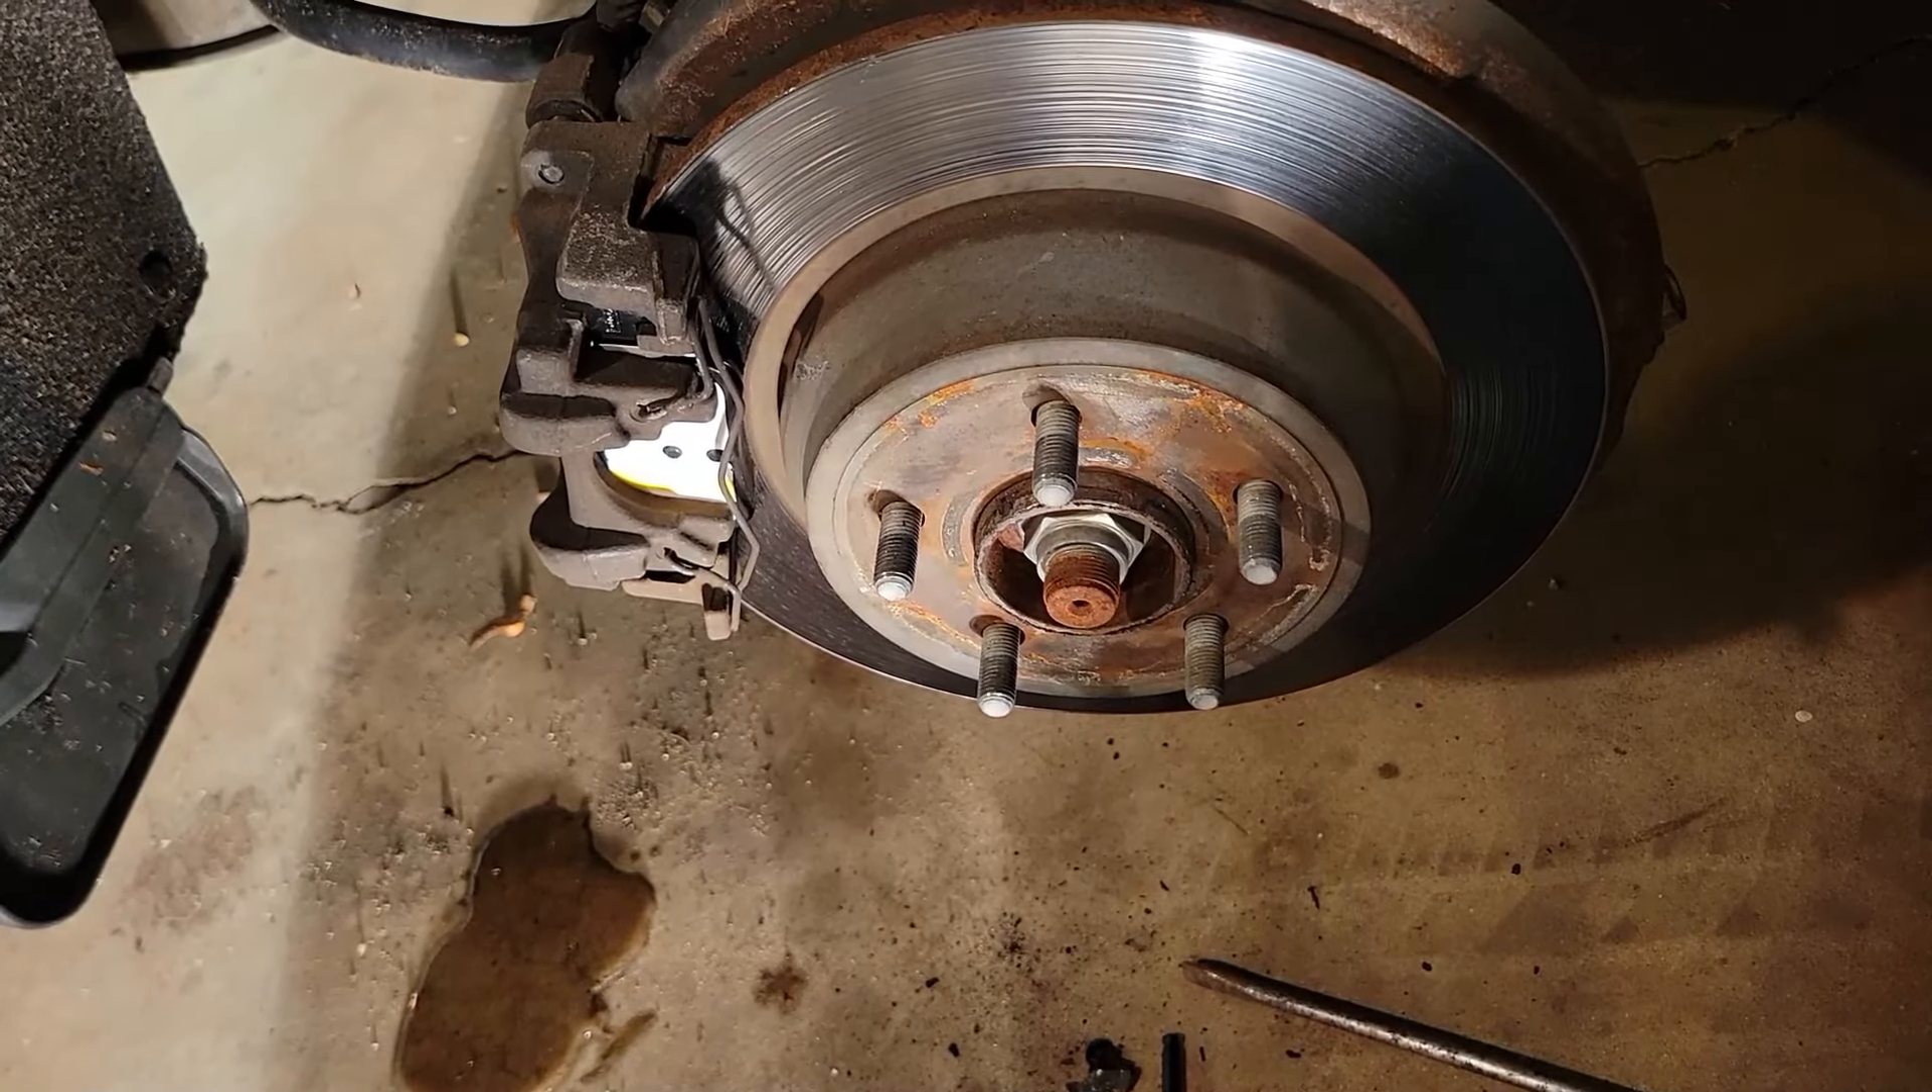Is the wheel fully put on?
No.